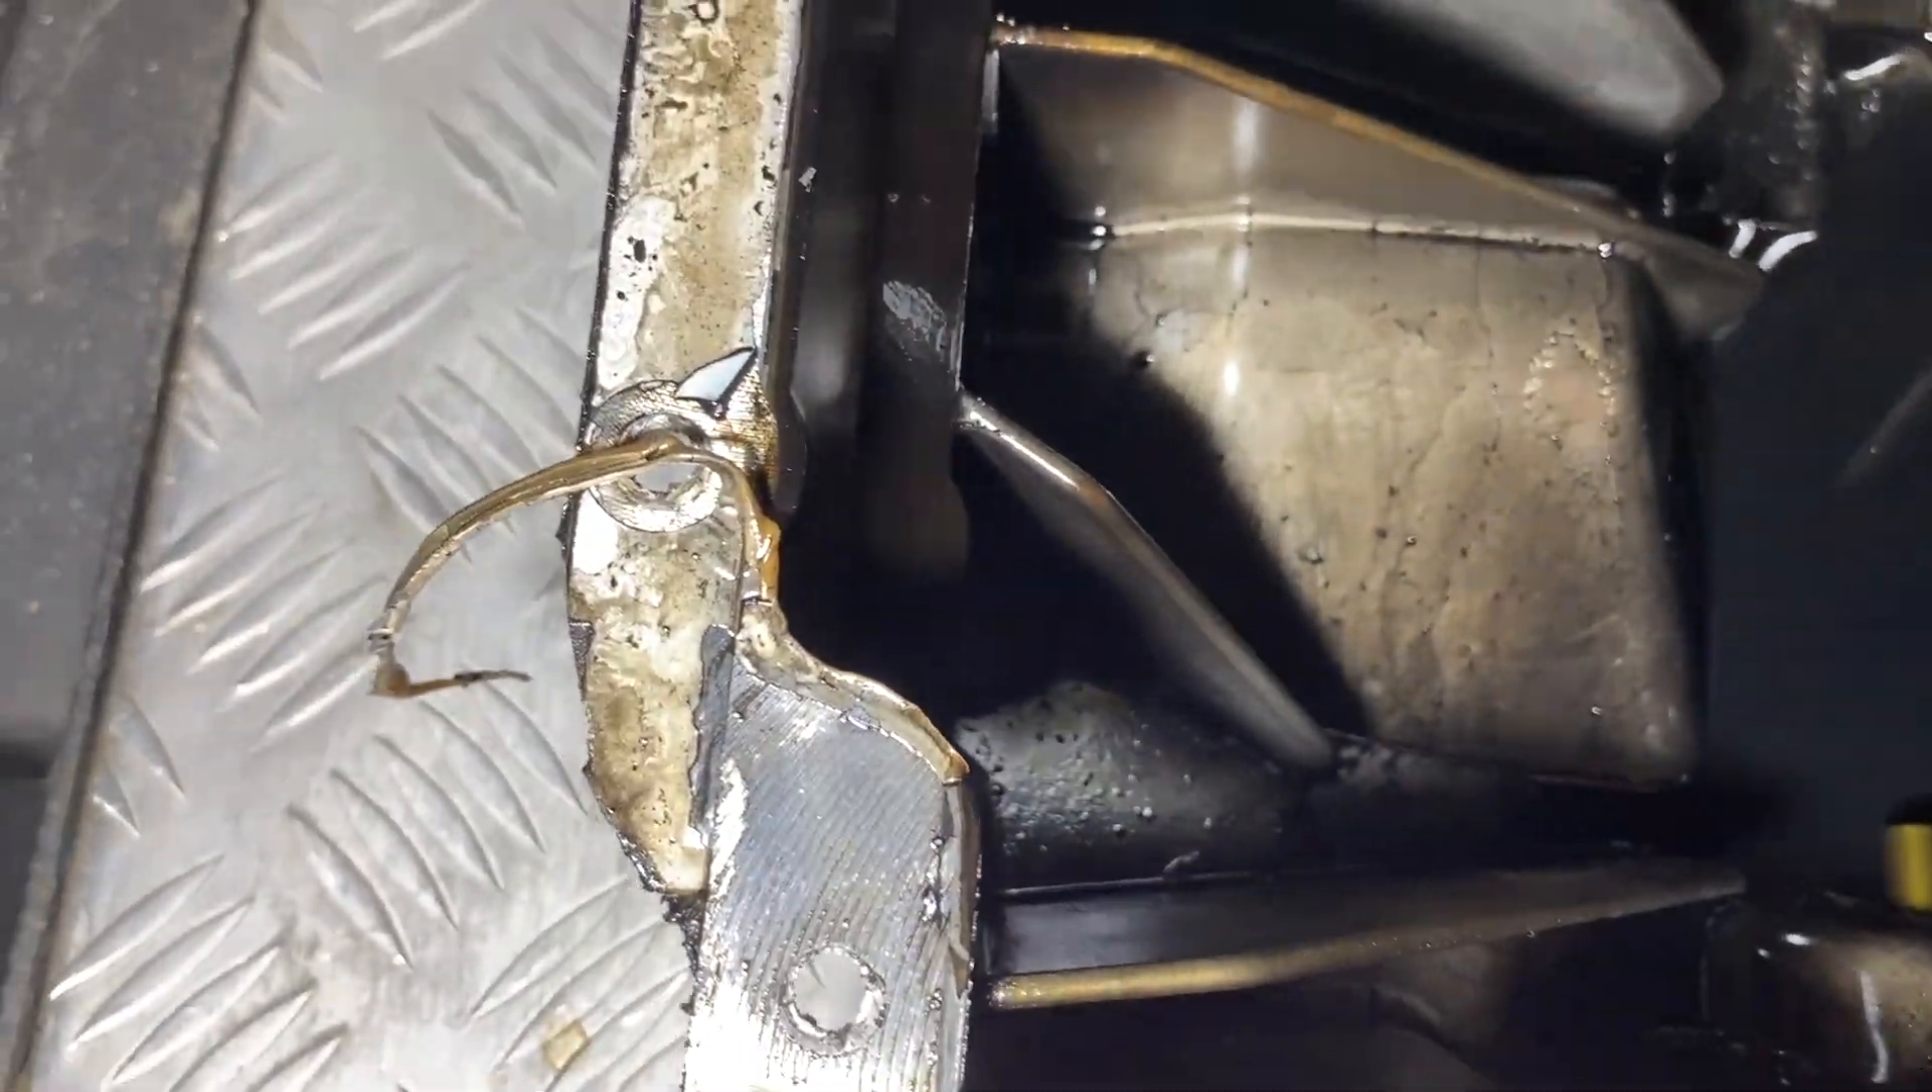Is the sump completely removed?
Yes.